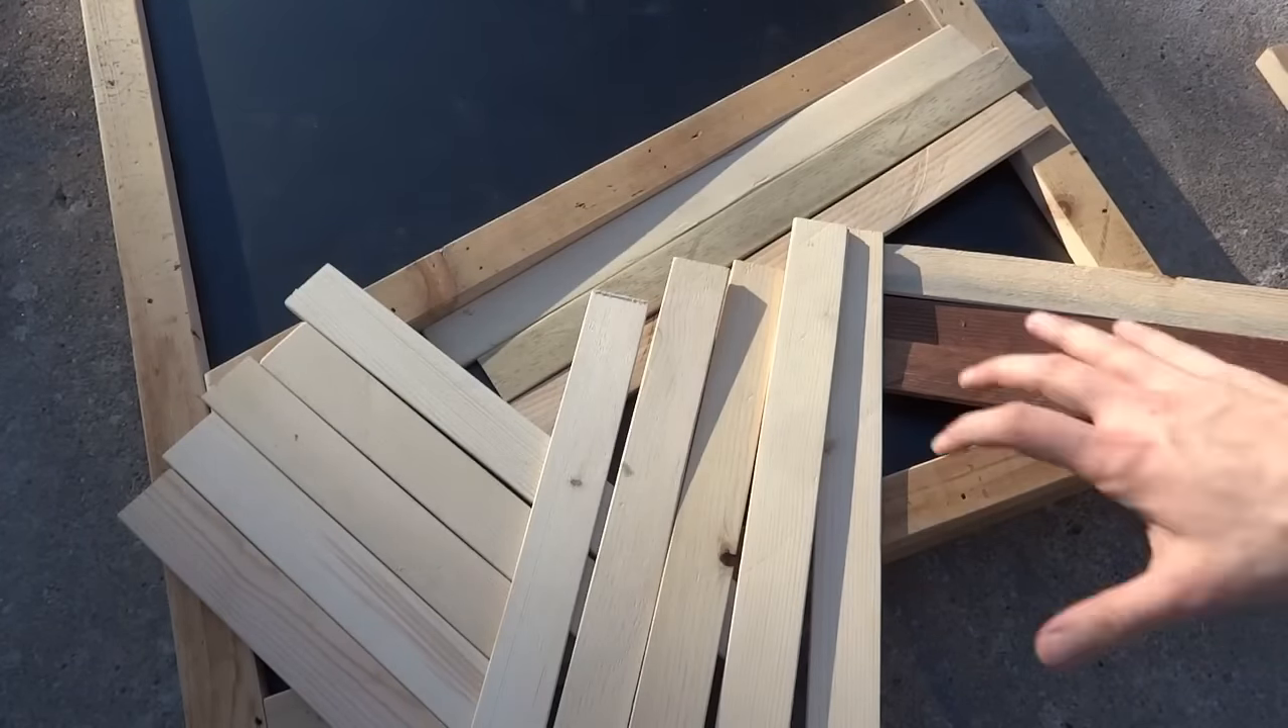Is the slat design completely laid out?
No.